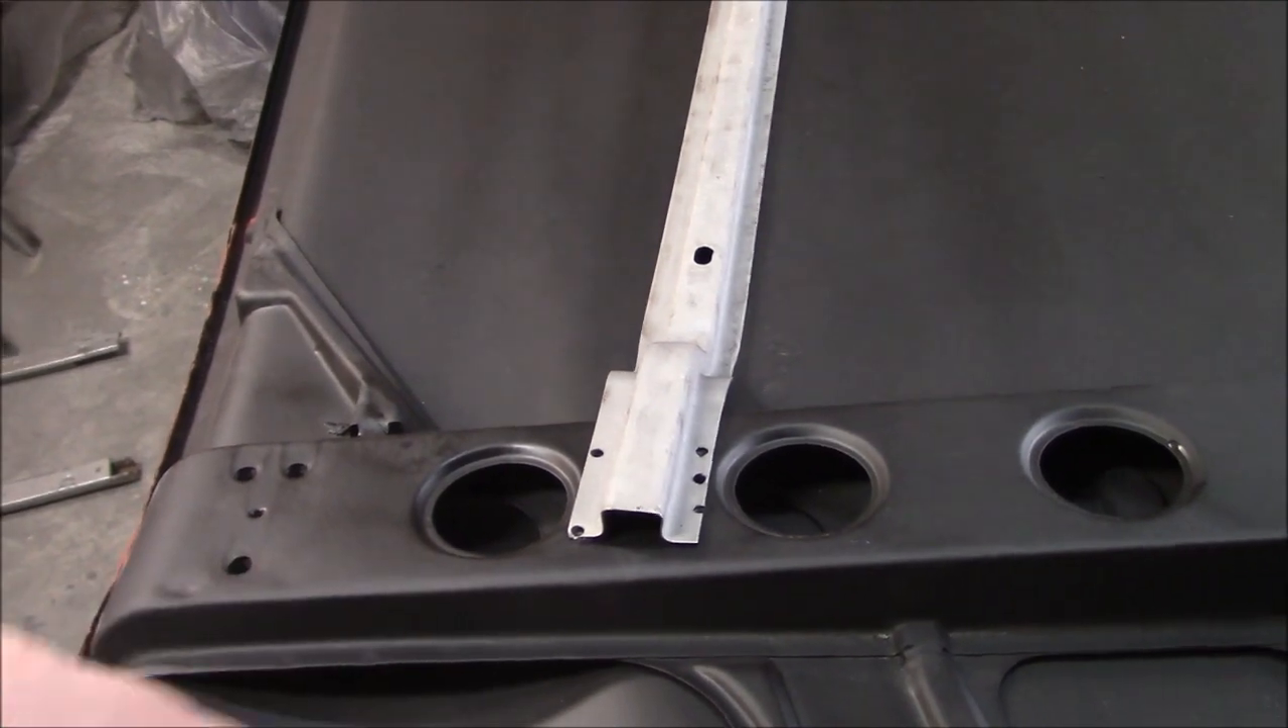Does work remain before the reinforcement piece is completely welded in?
Yes.